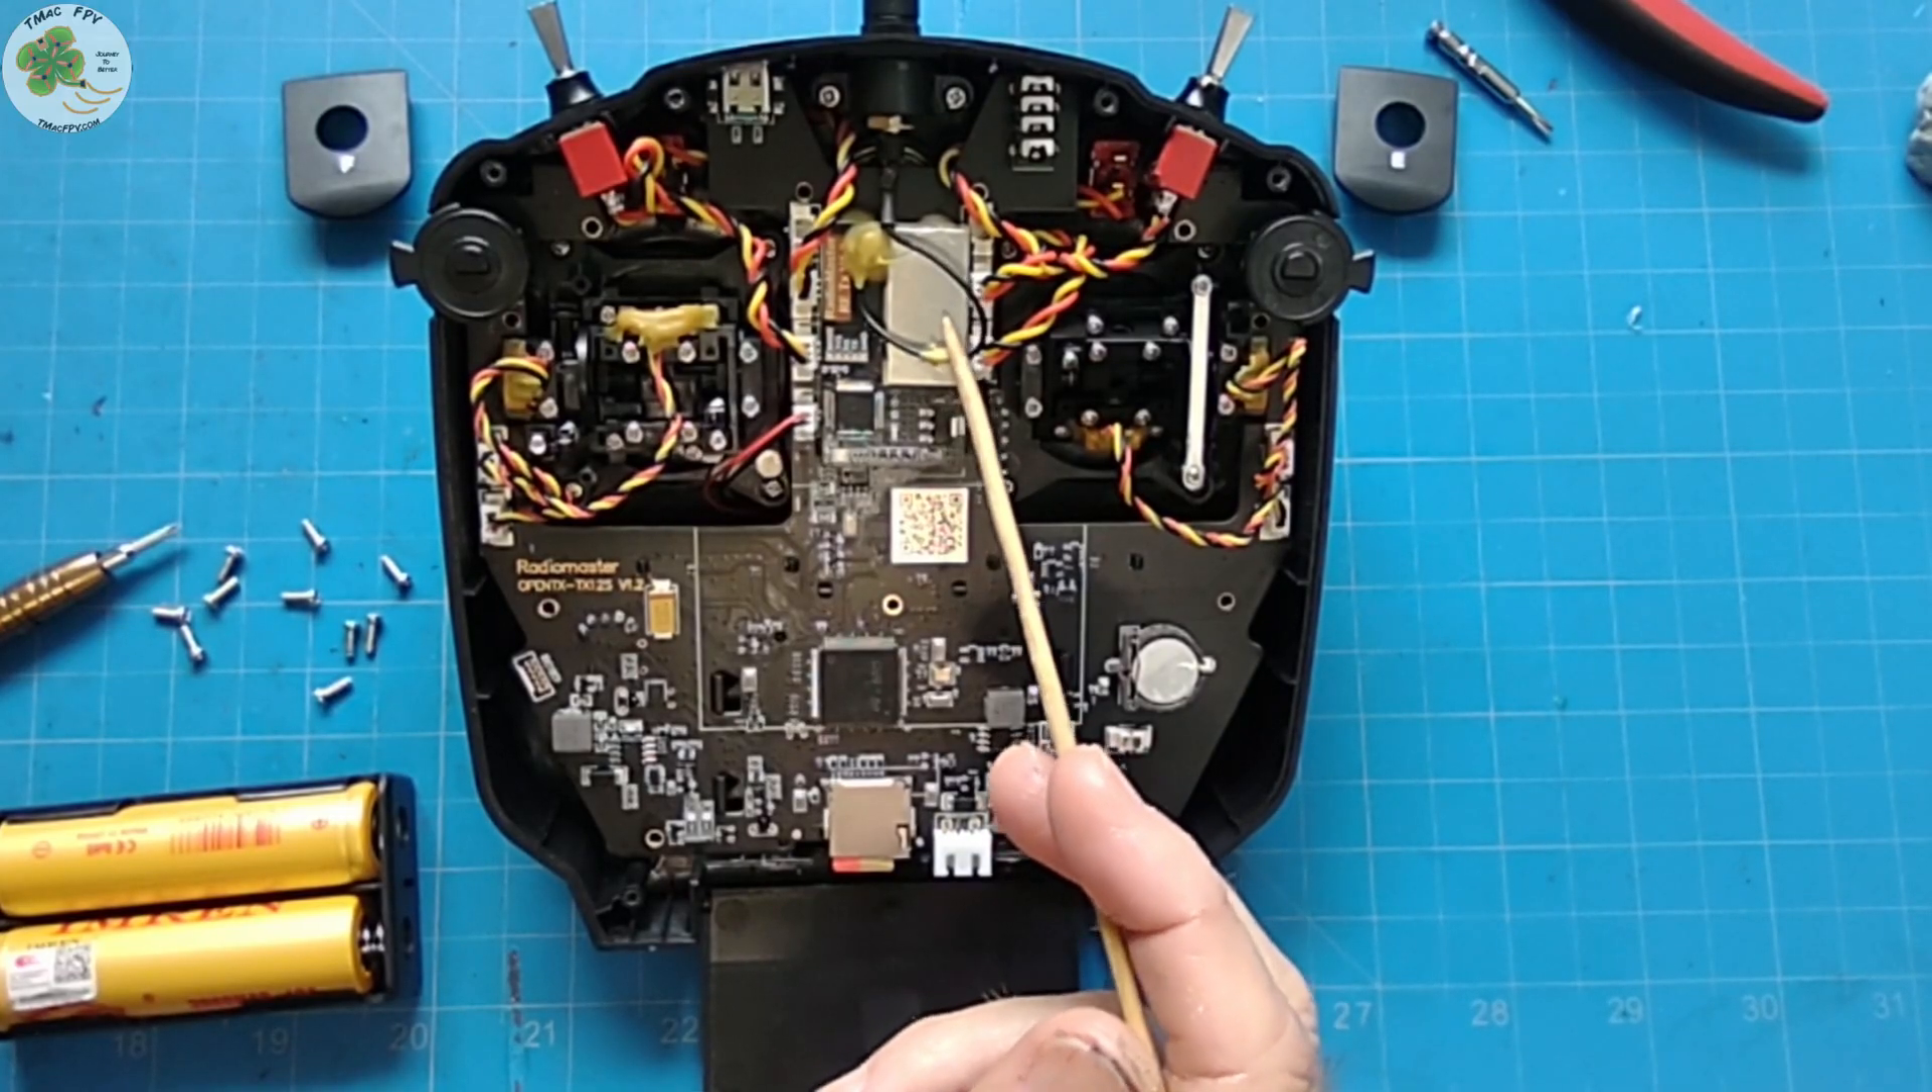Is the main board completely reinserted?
Yes.